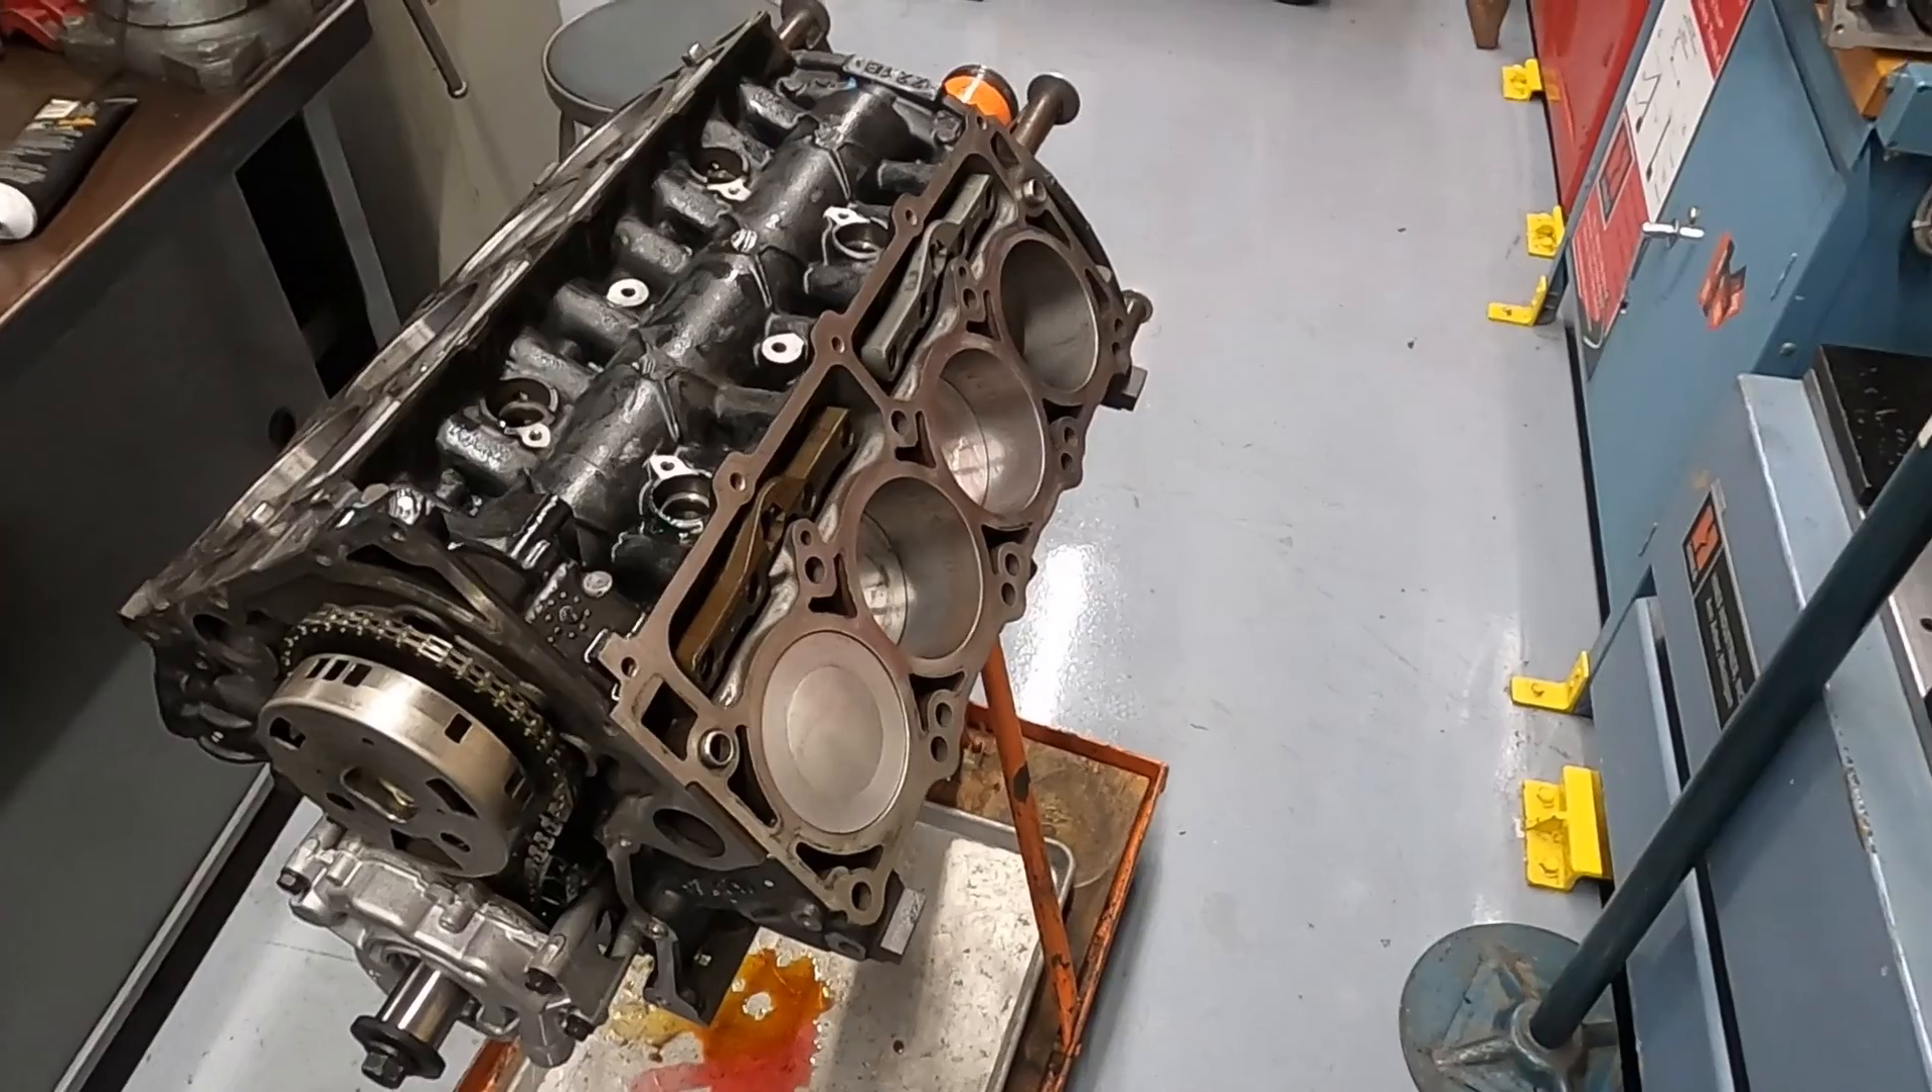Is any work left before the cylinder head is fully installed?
Yes.